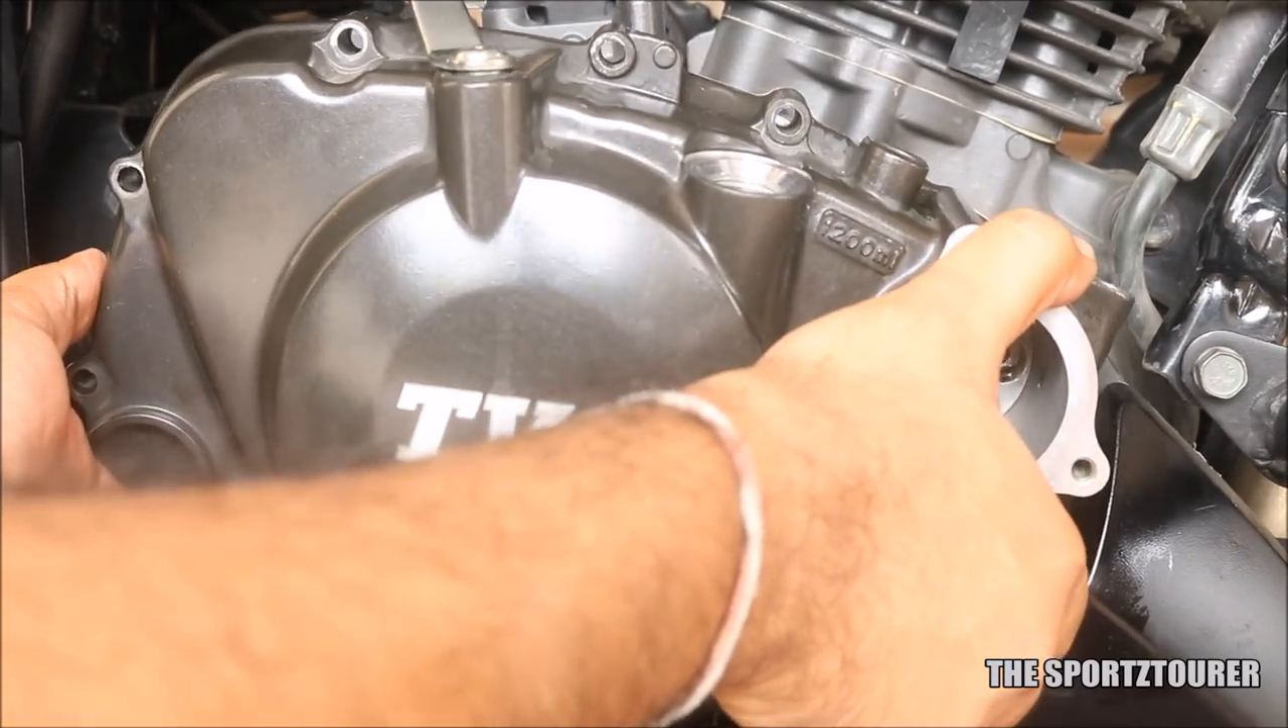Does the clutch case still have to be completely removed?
Yes.